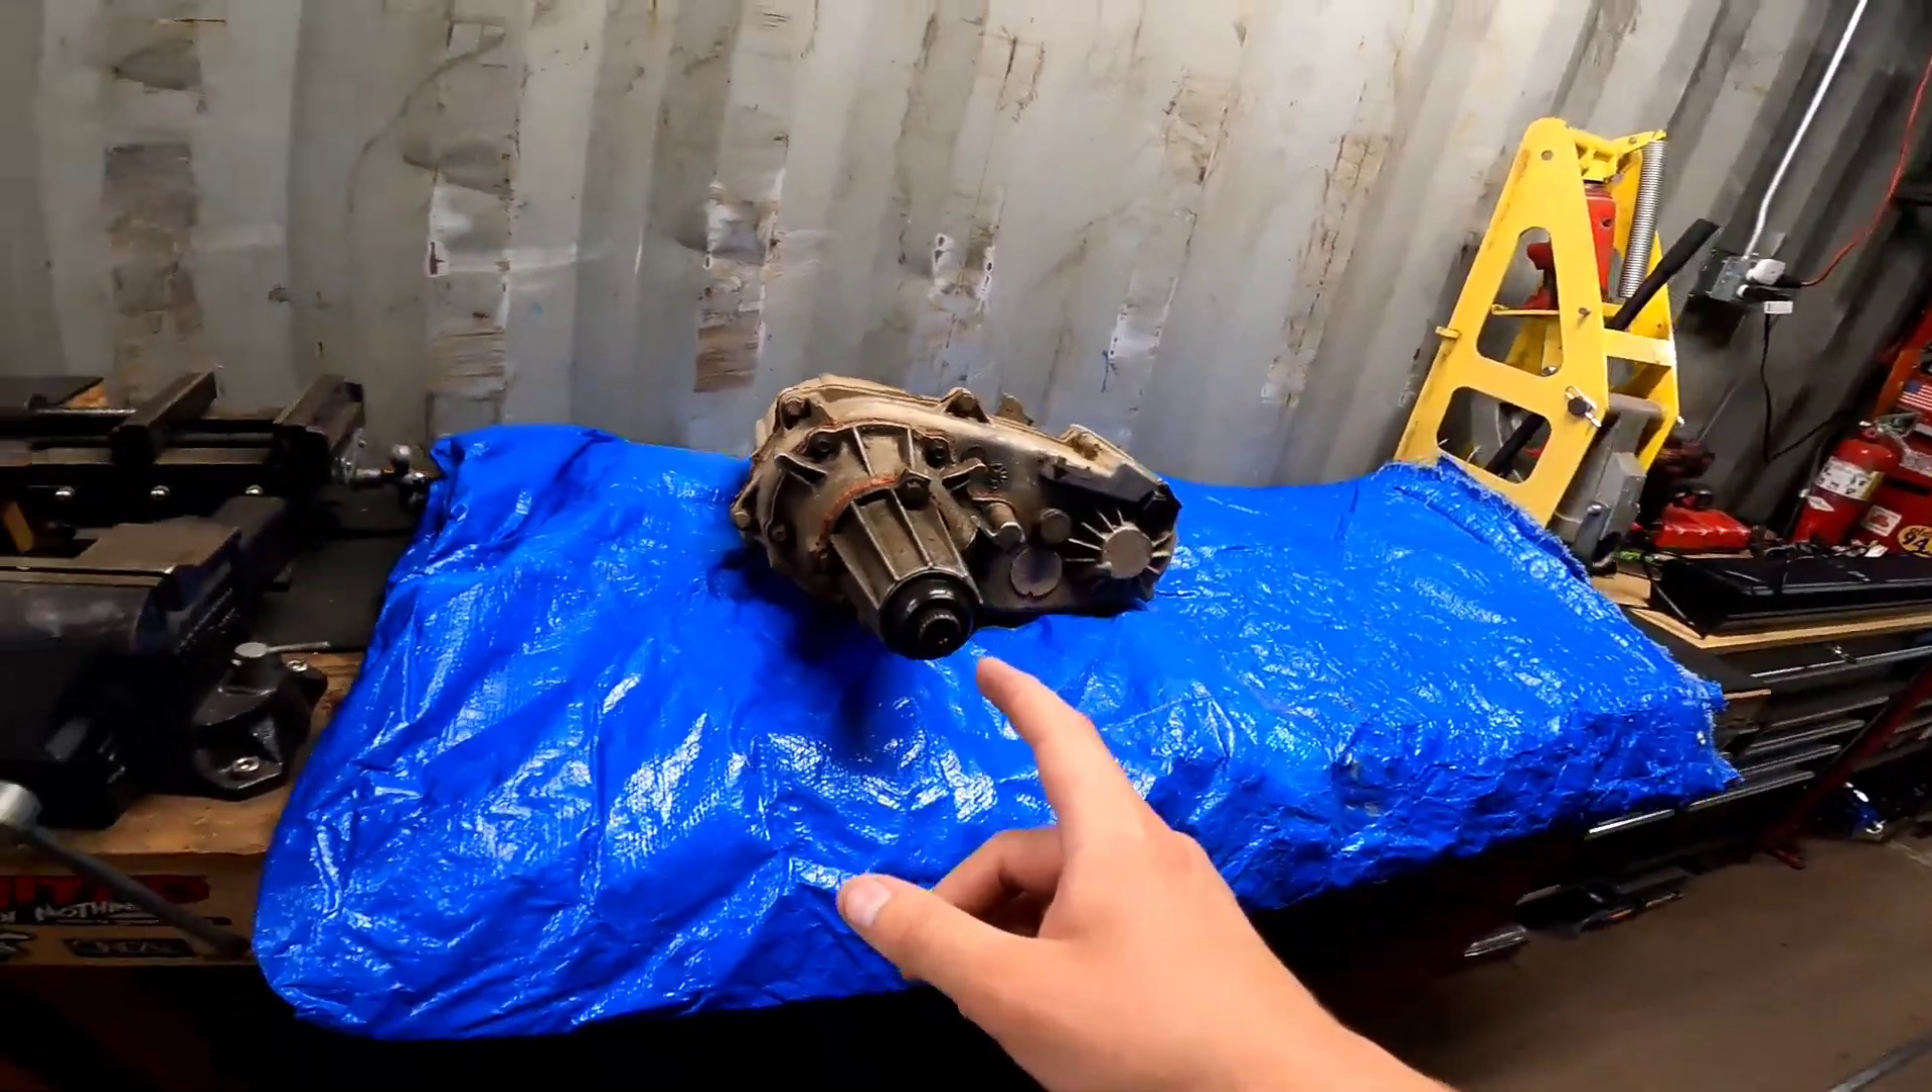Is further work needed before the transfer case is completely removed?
No.